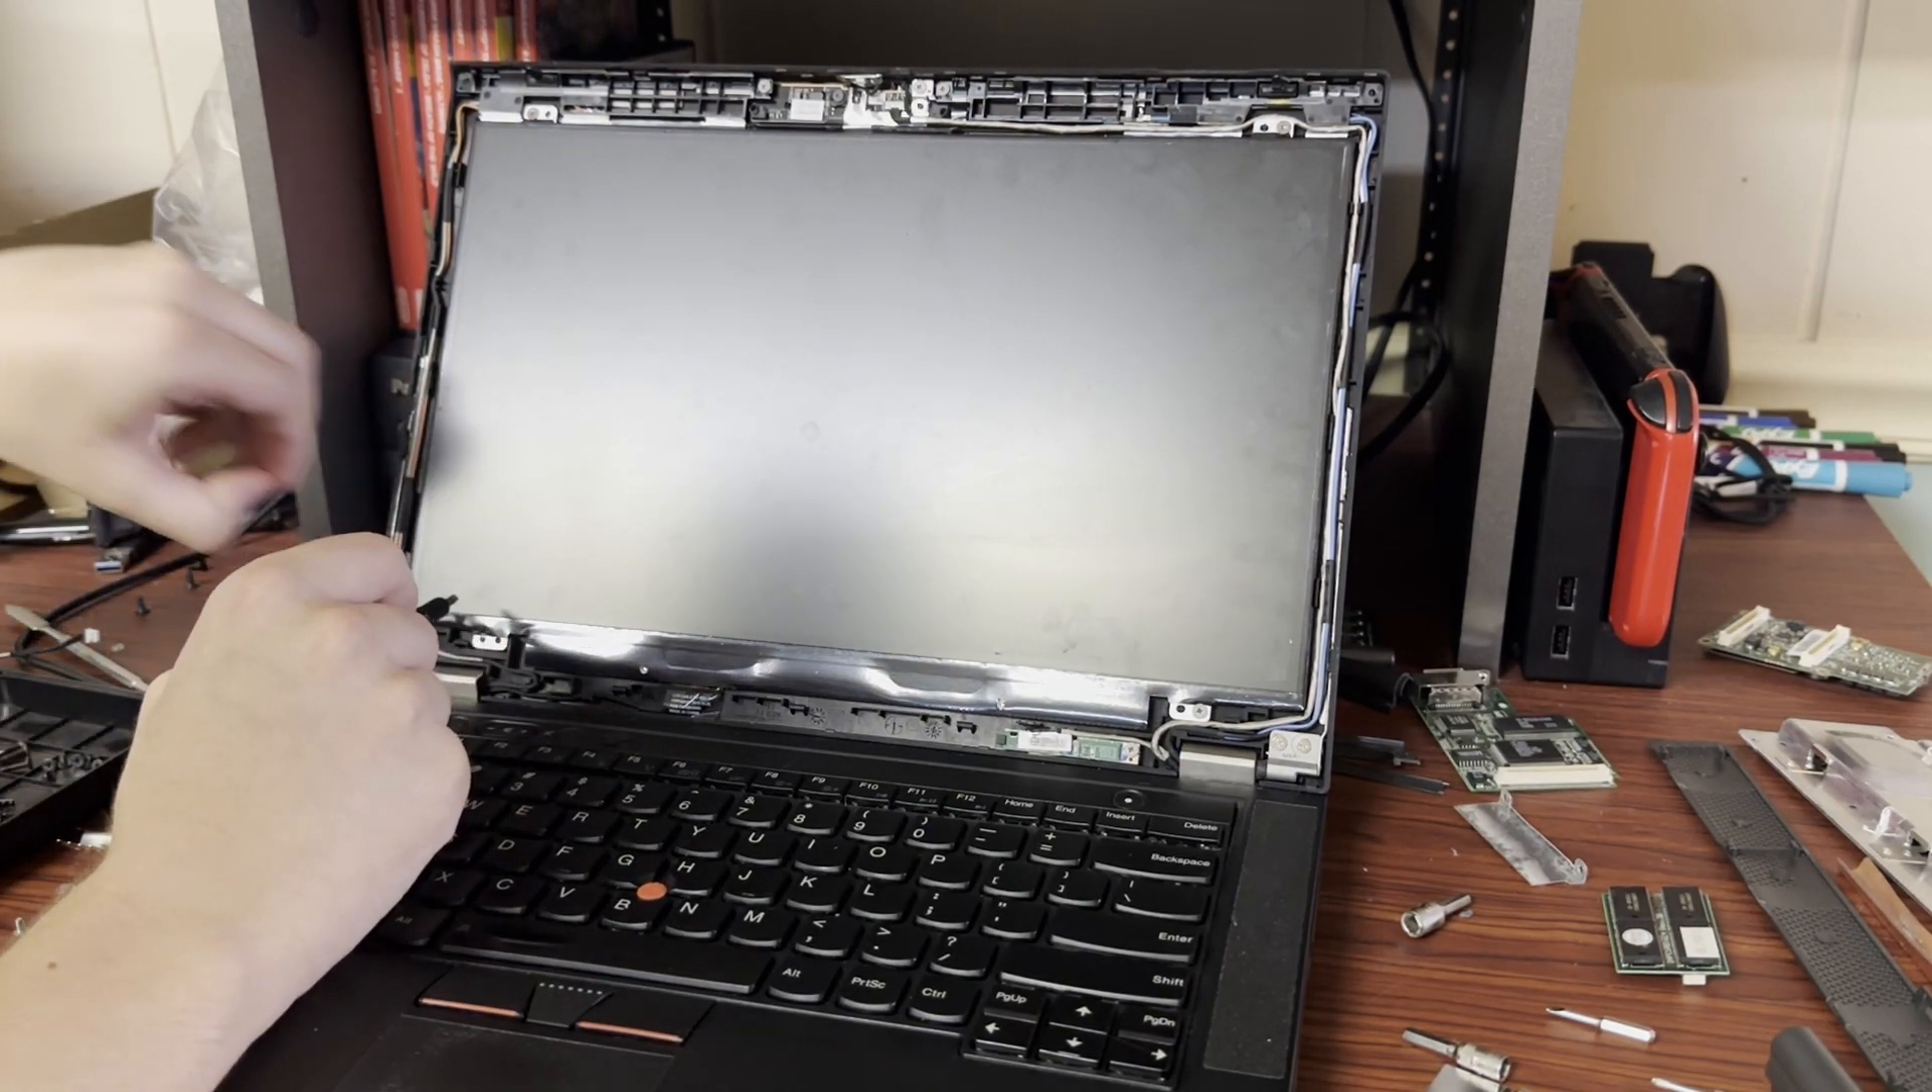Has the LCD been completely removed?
No.